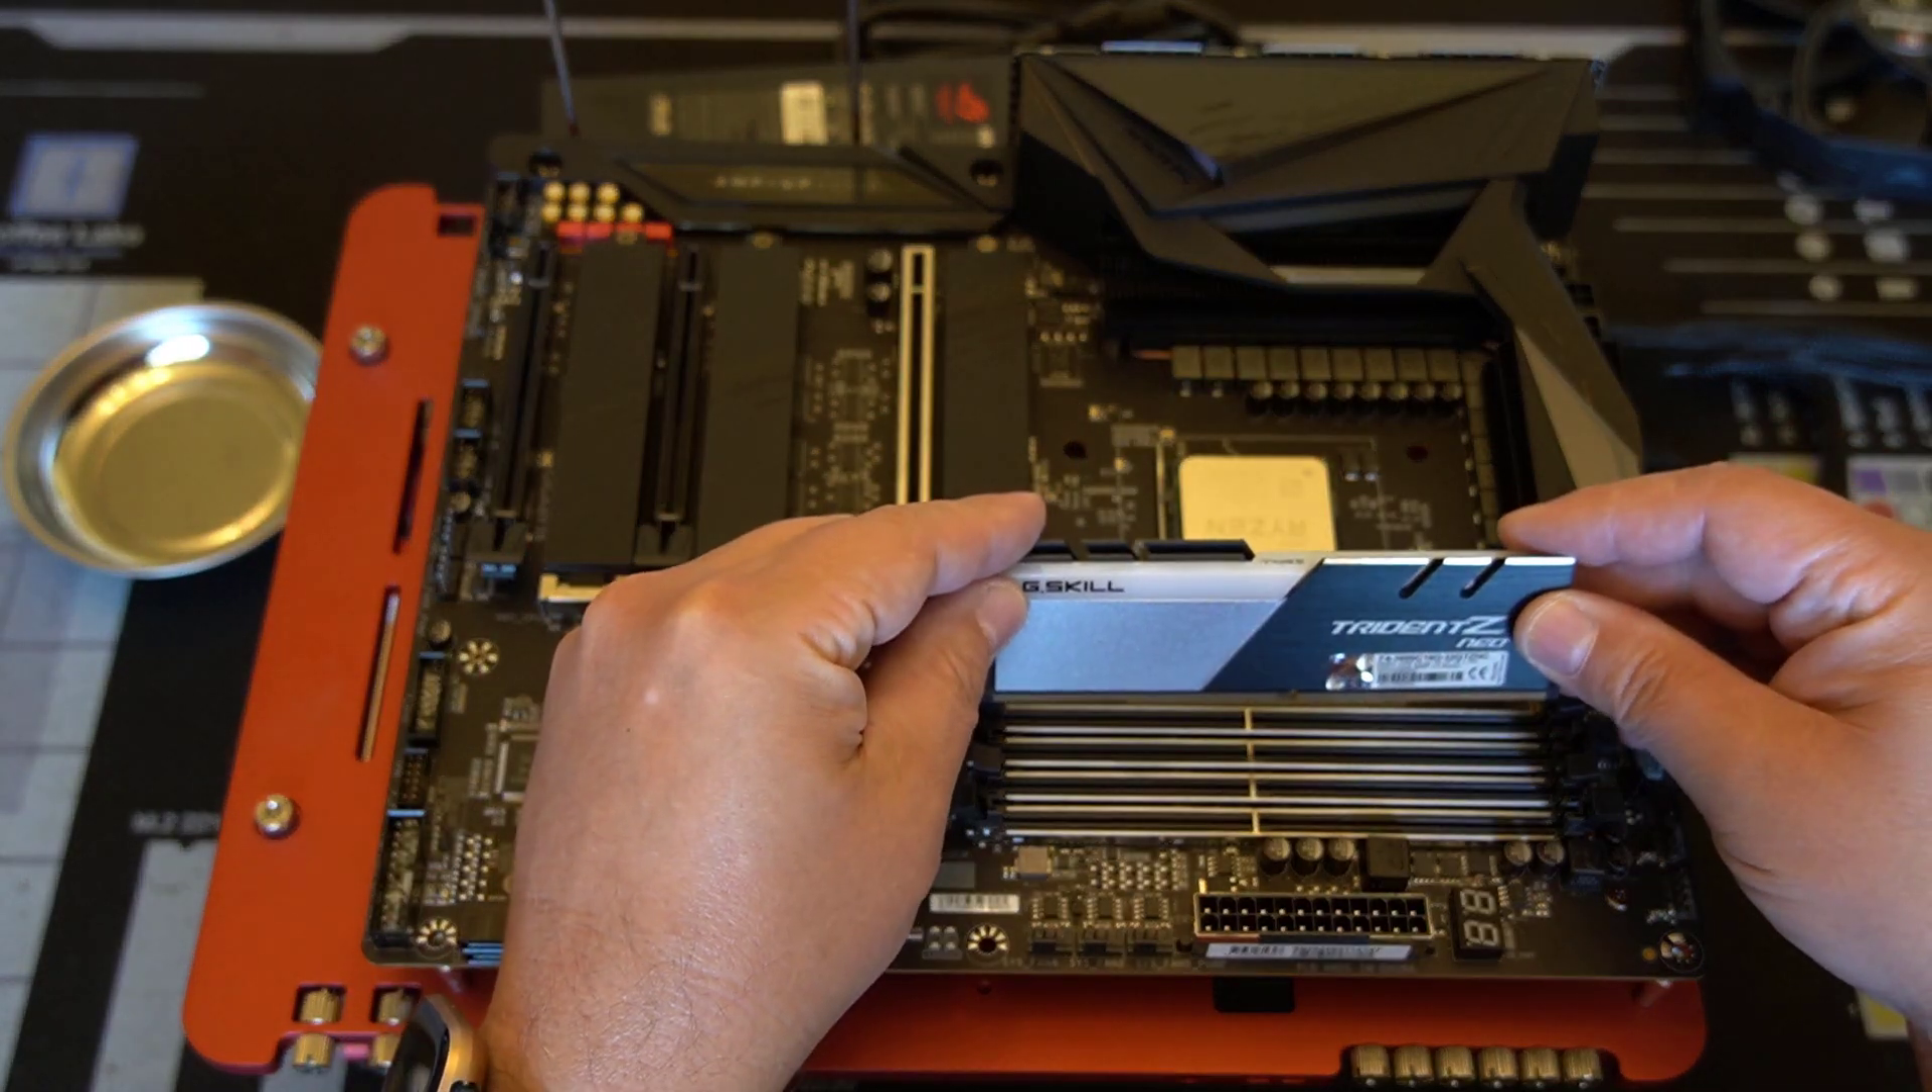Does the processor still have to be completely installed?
No.